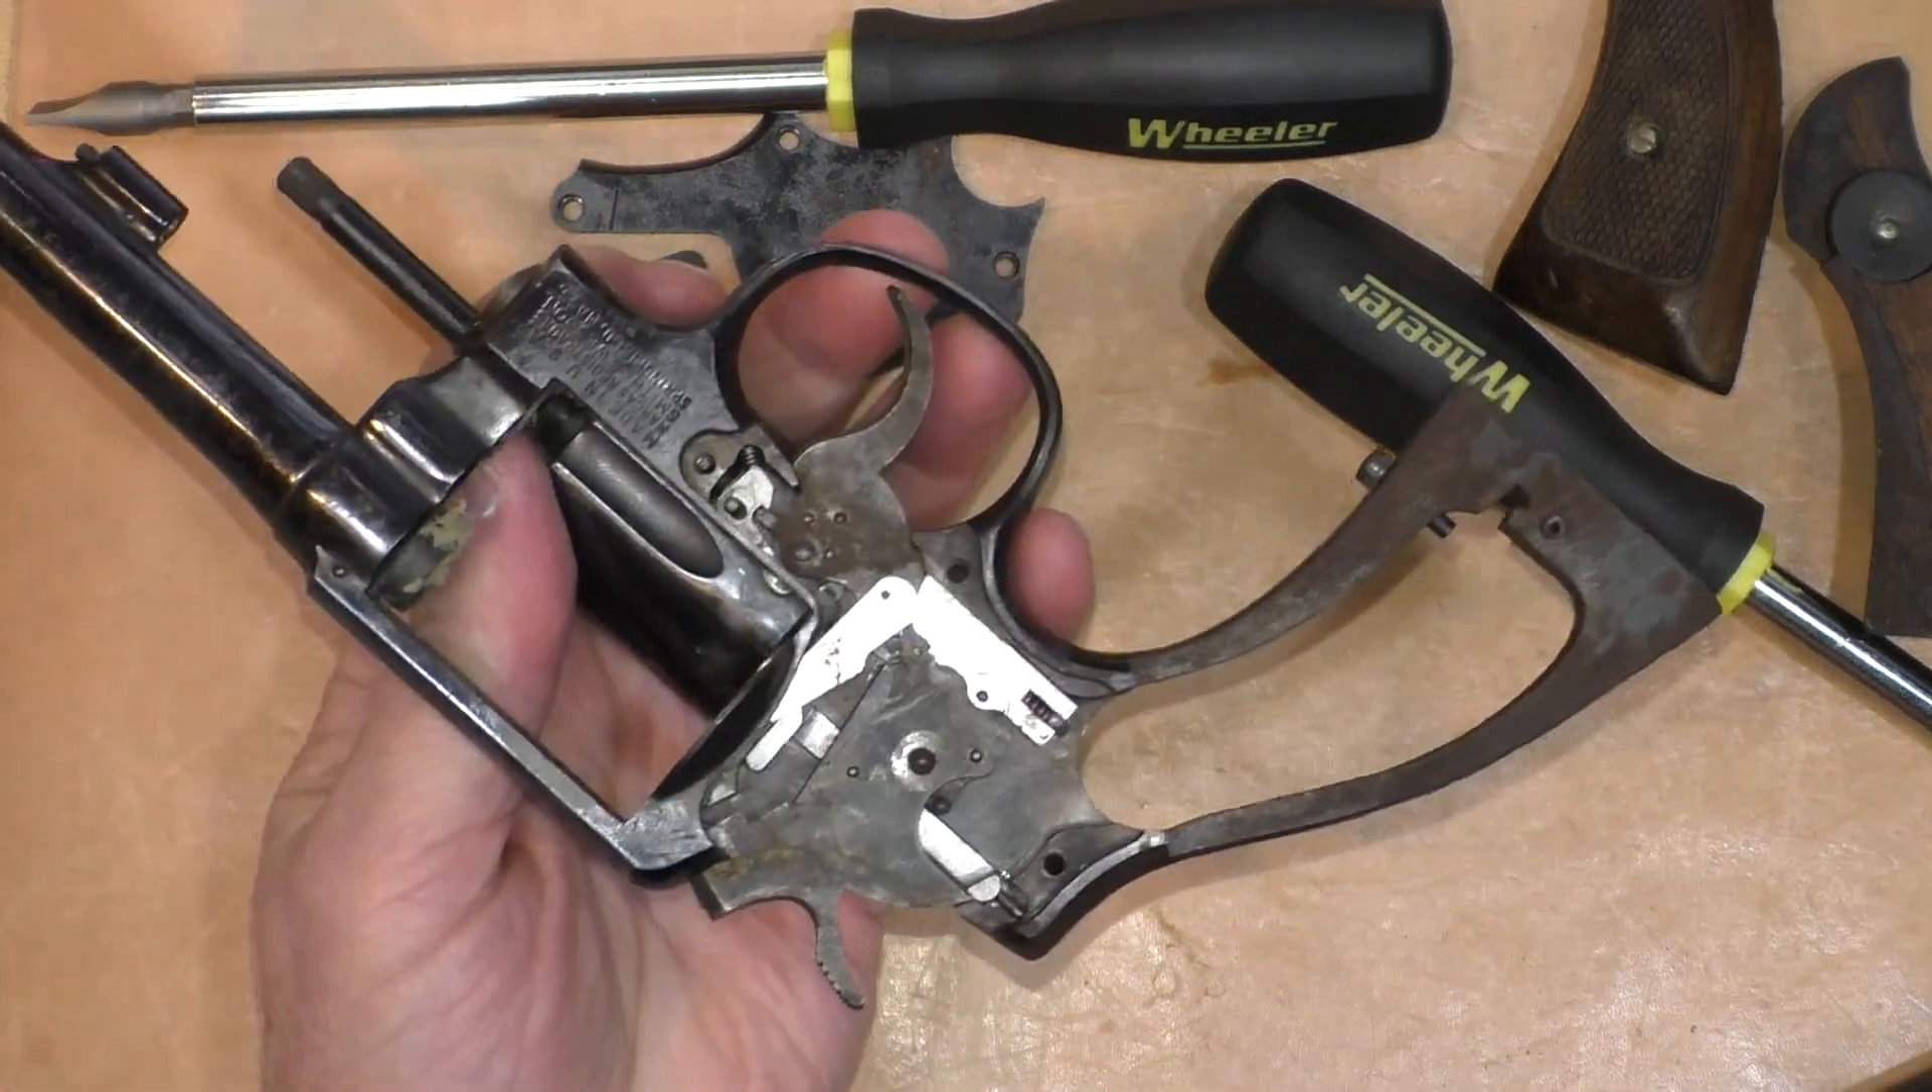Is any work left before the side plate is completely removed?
No.